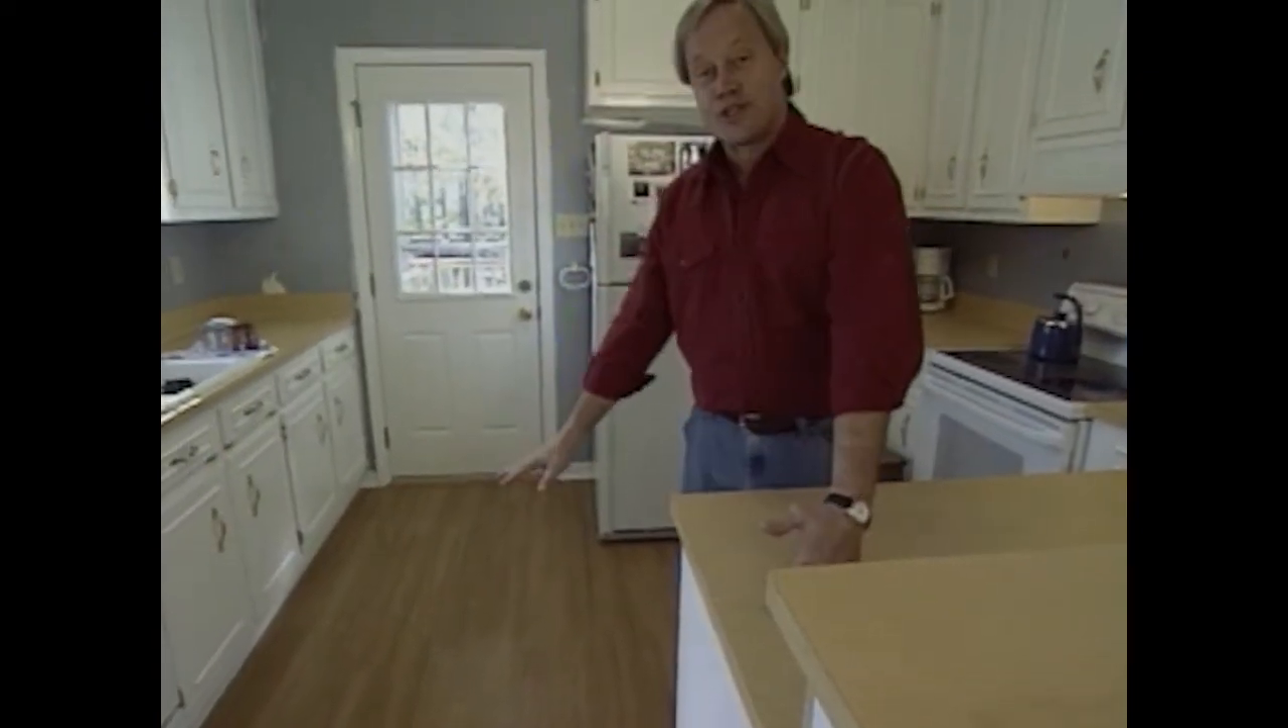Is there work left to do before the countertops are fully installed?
No.